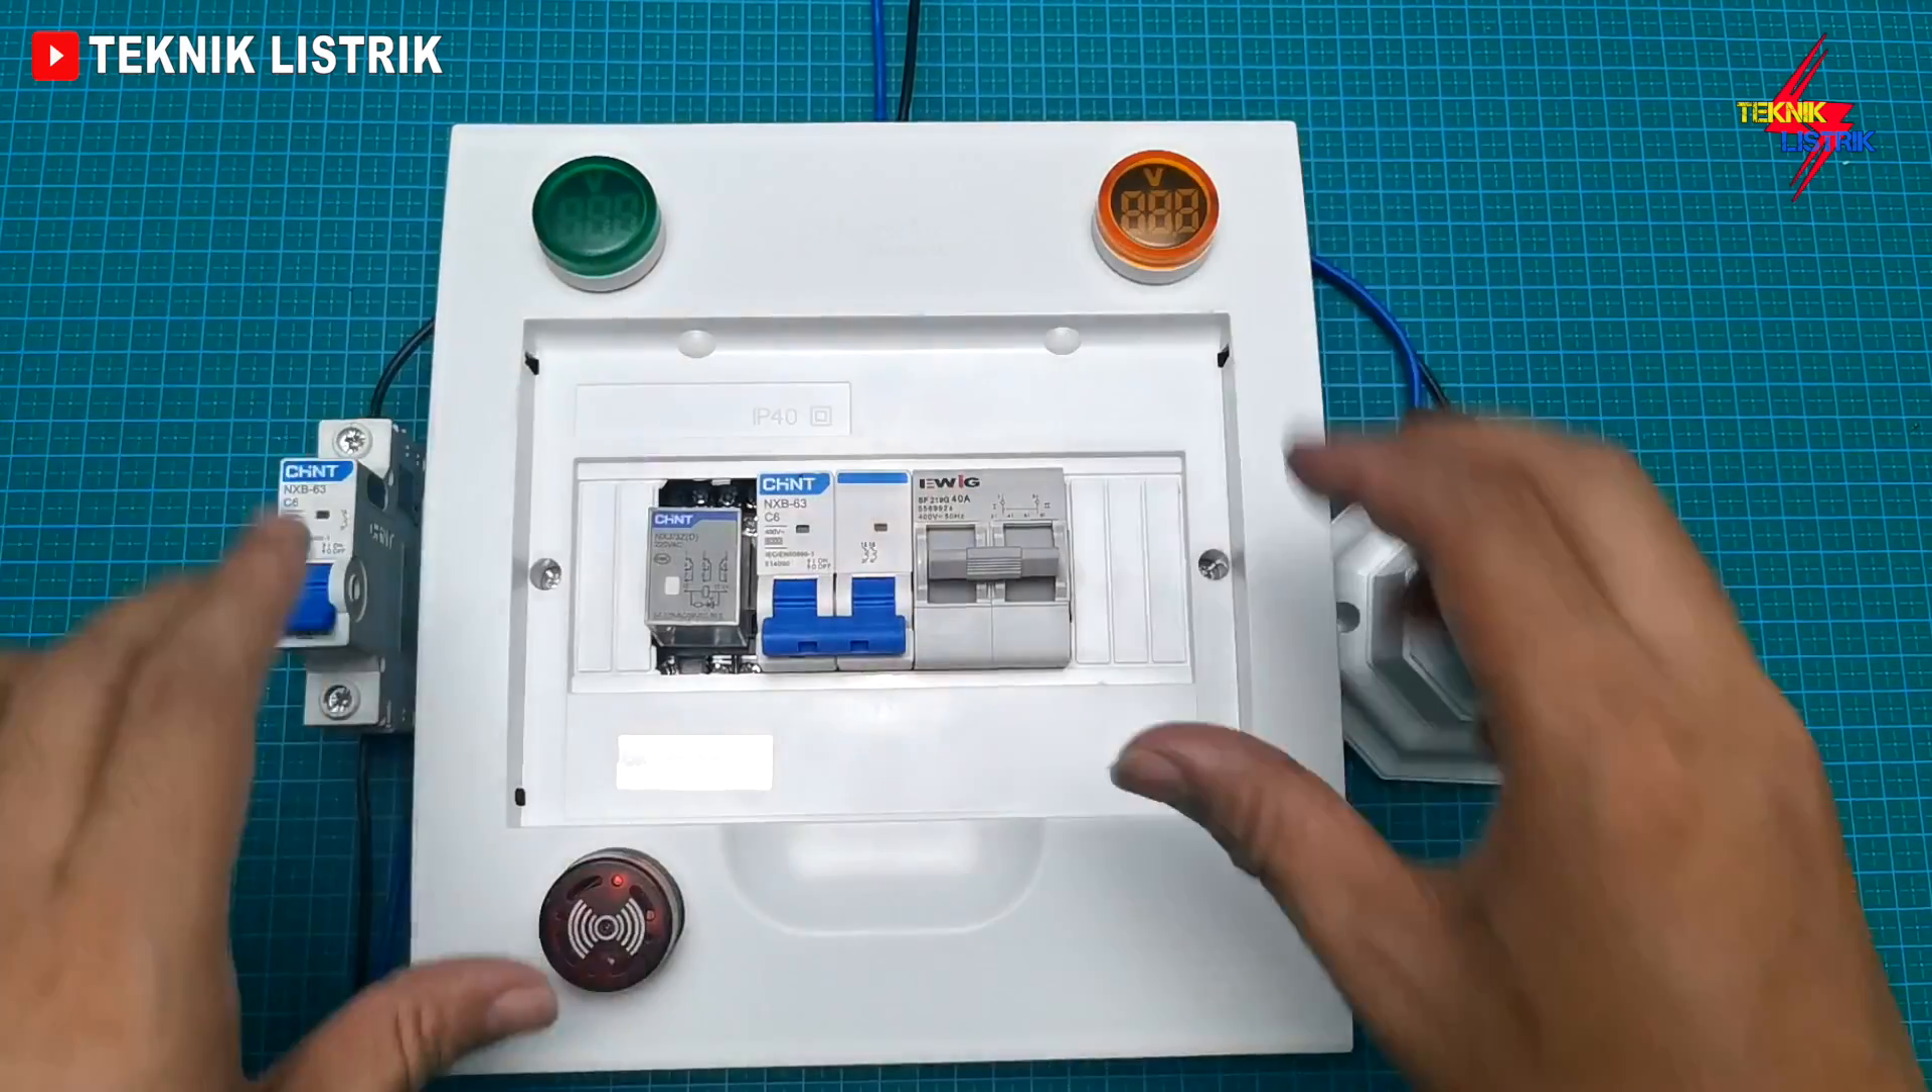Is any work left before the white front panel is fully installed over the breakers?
No.